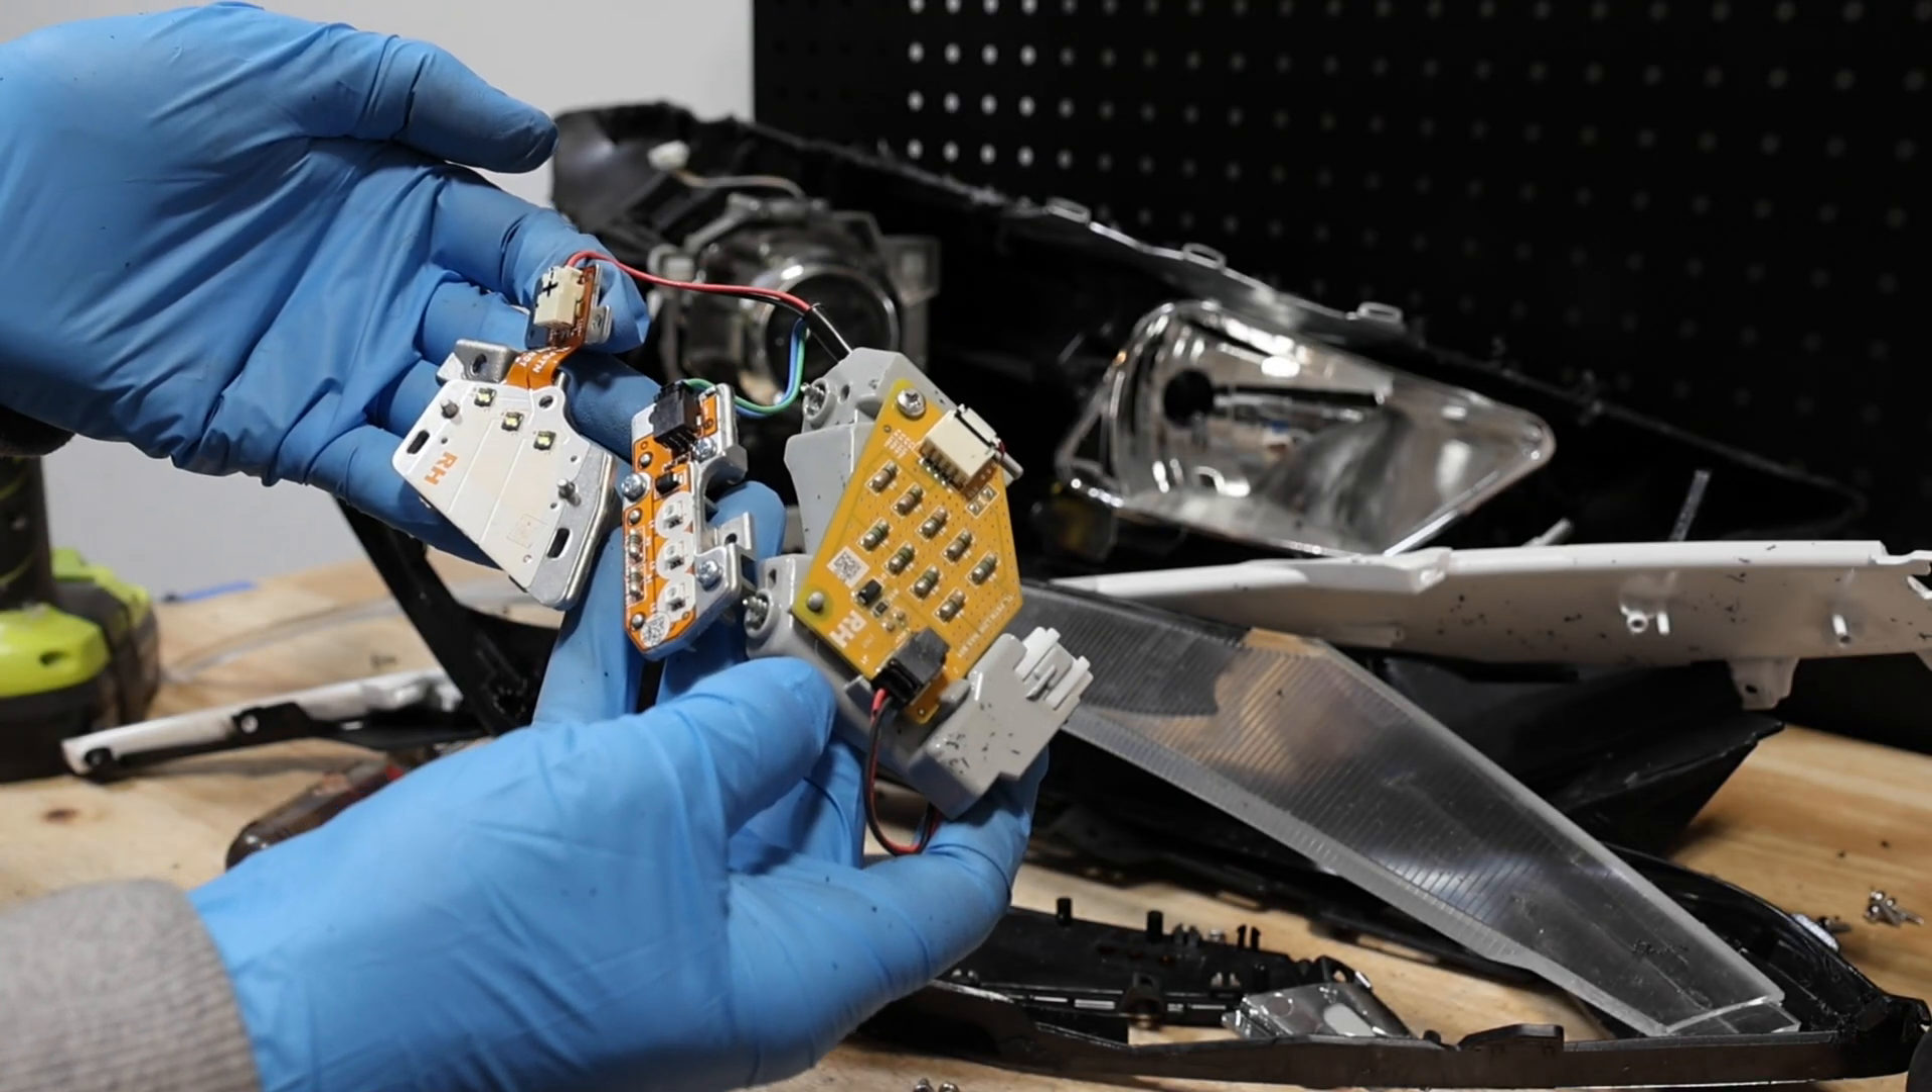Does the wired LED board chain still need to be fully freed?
No.